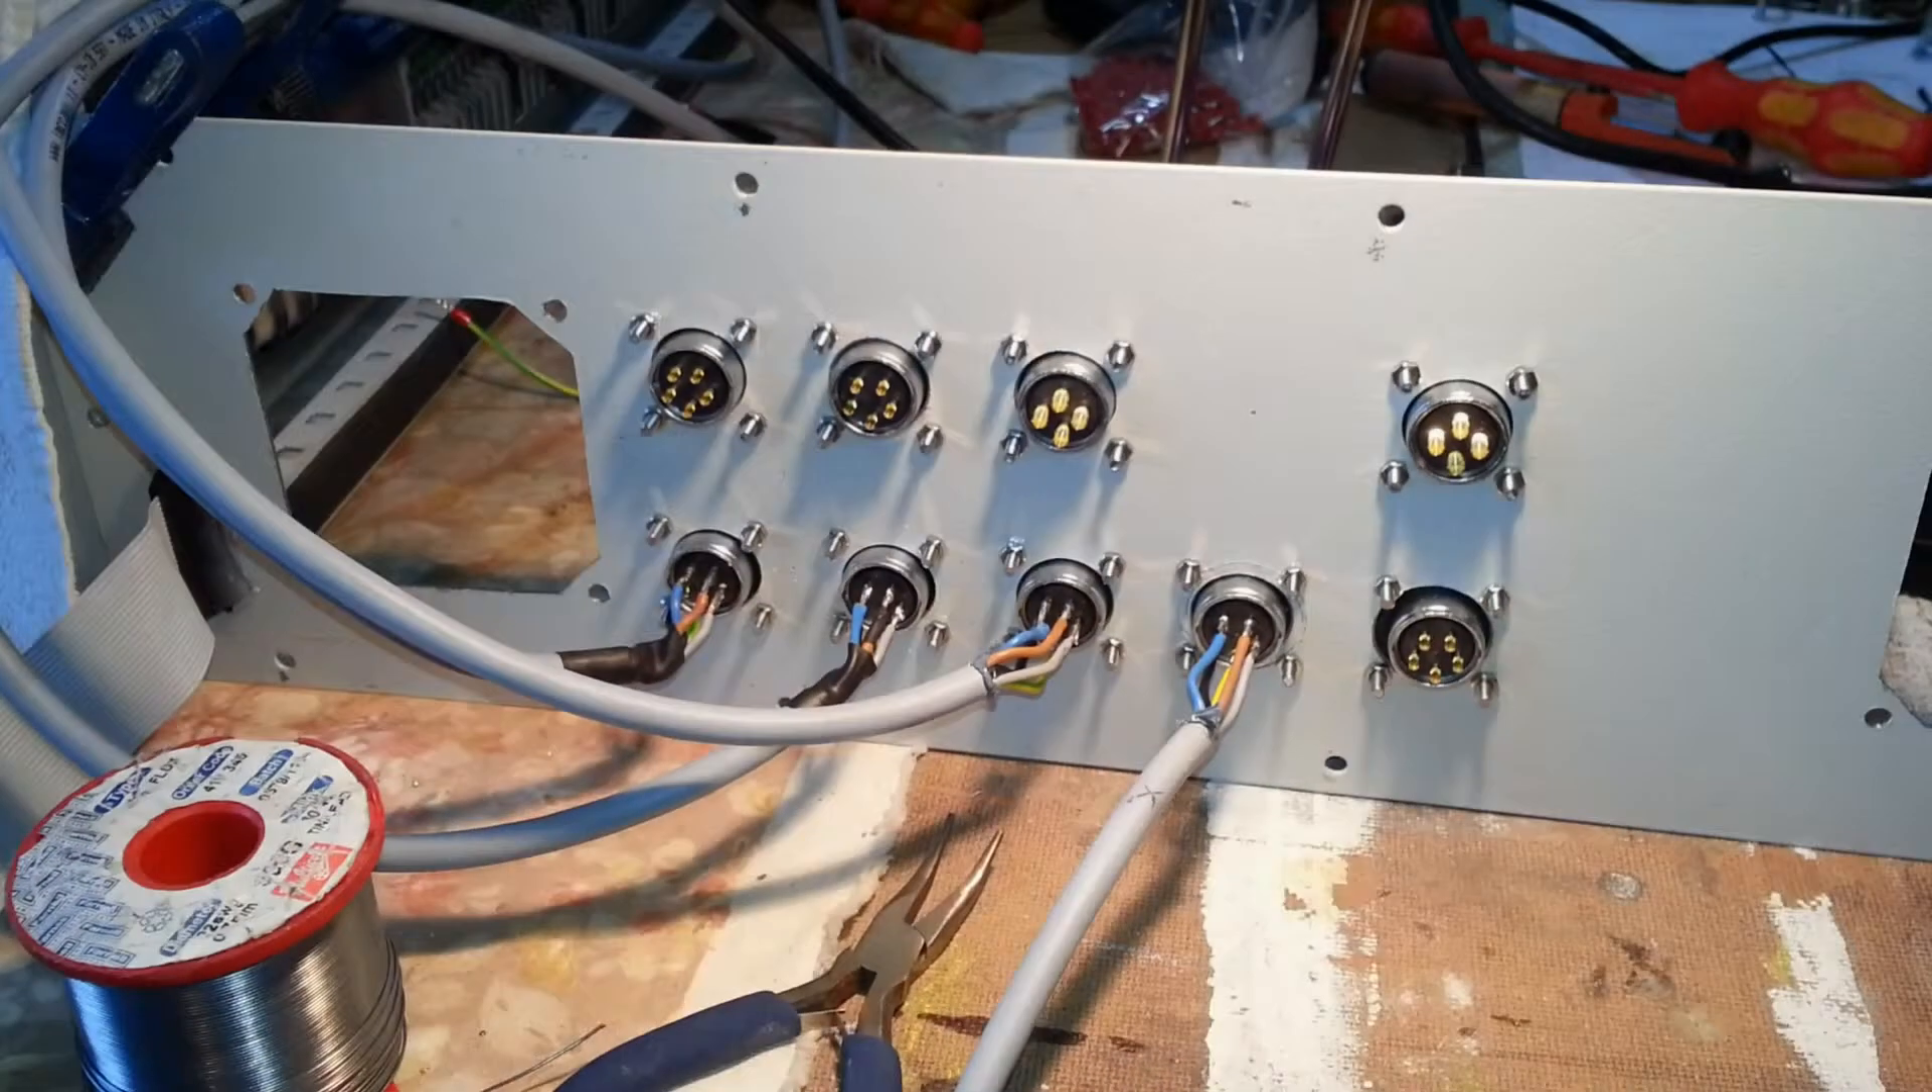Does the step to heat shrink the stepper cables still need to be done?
Yes.